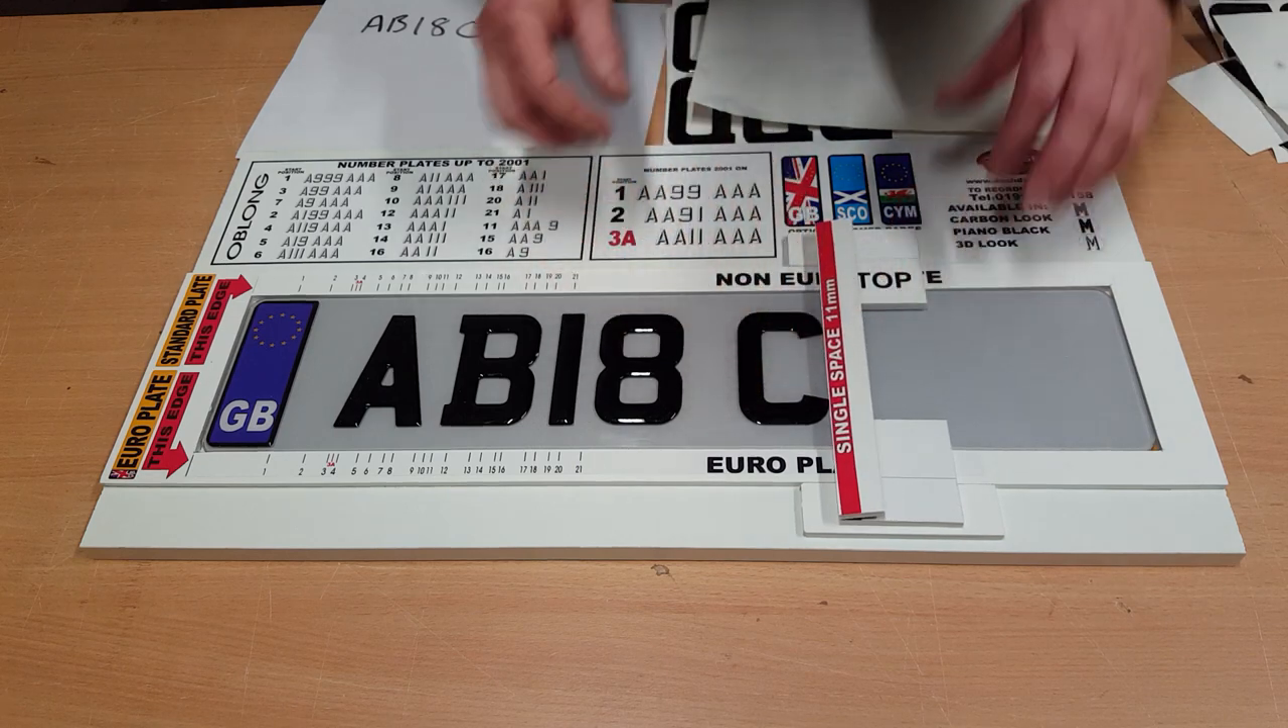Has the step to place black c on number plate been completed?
Yes.